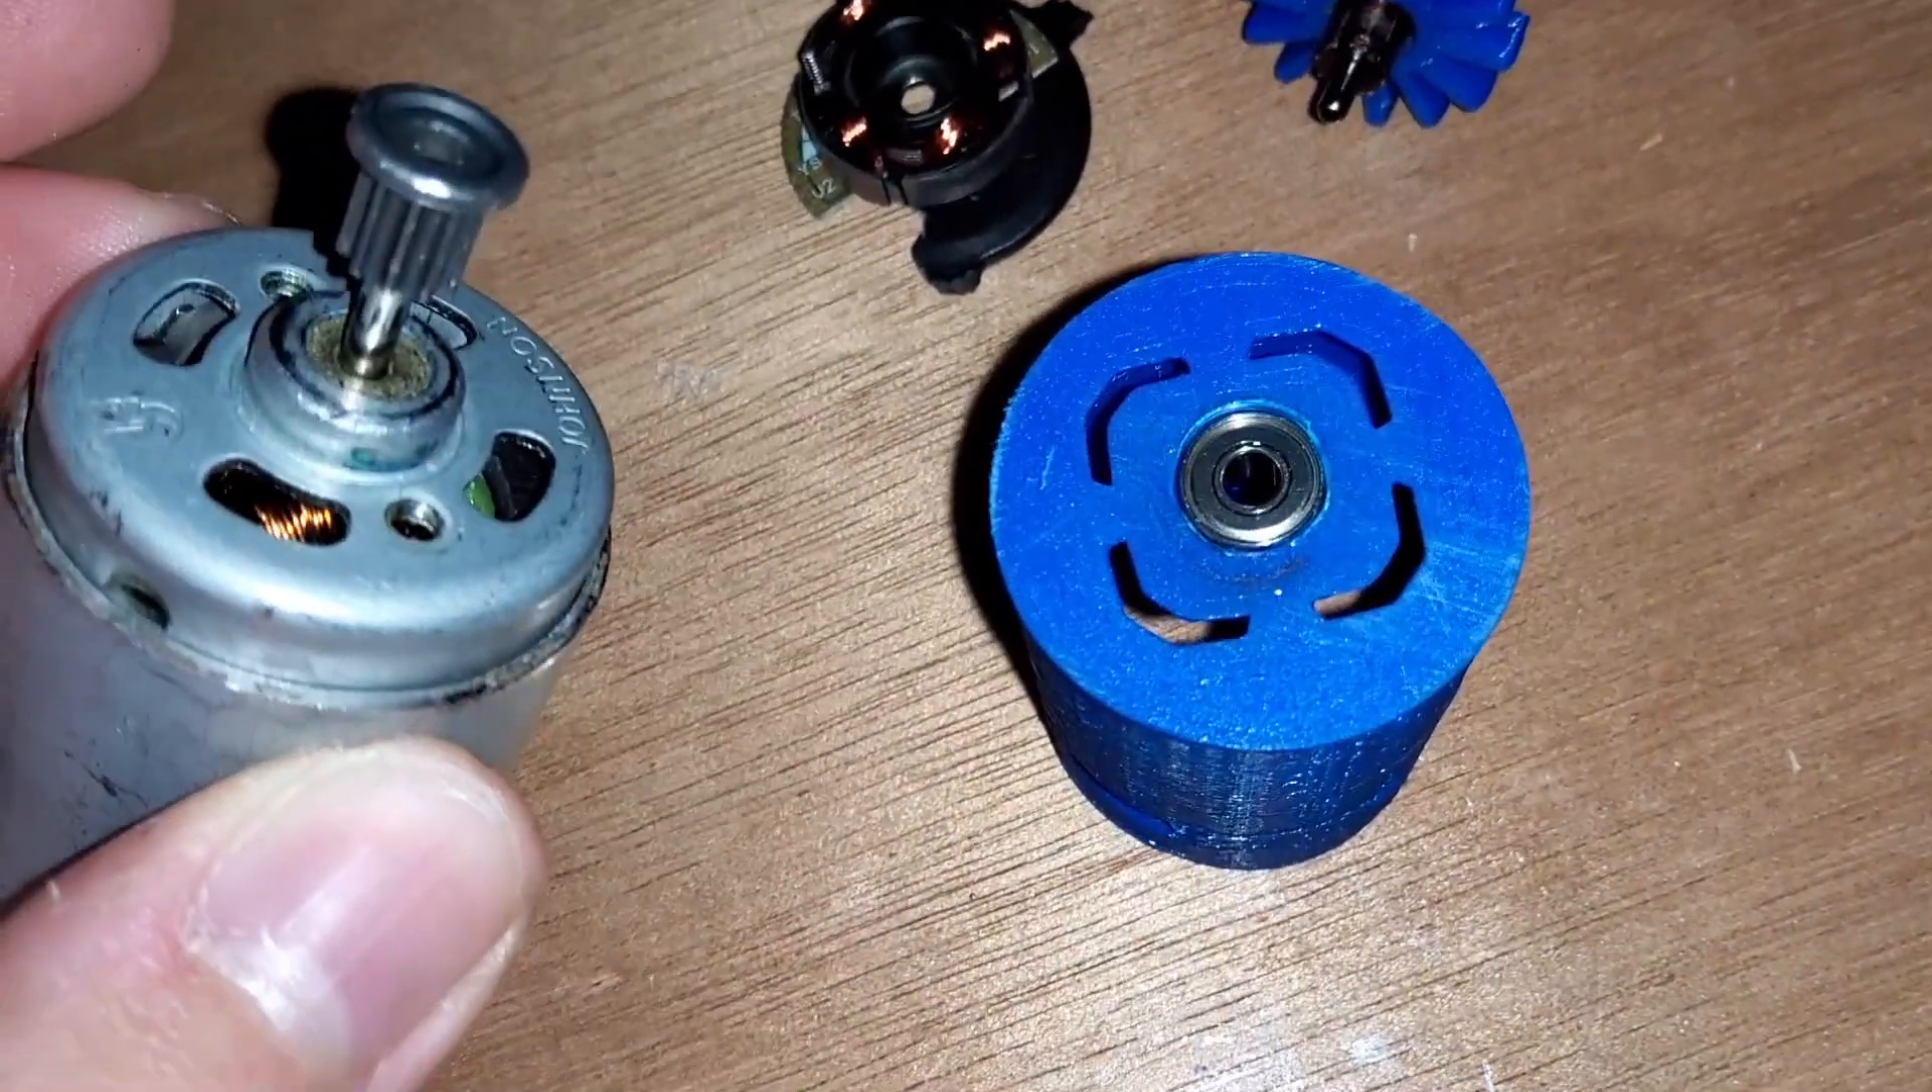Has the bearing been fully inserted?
Yes.